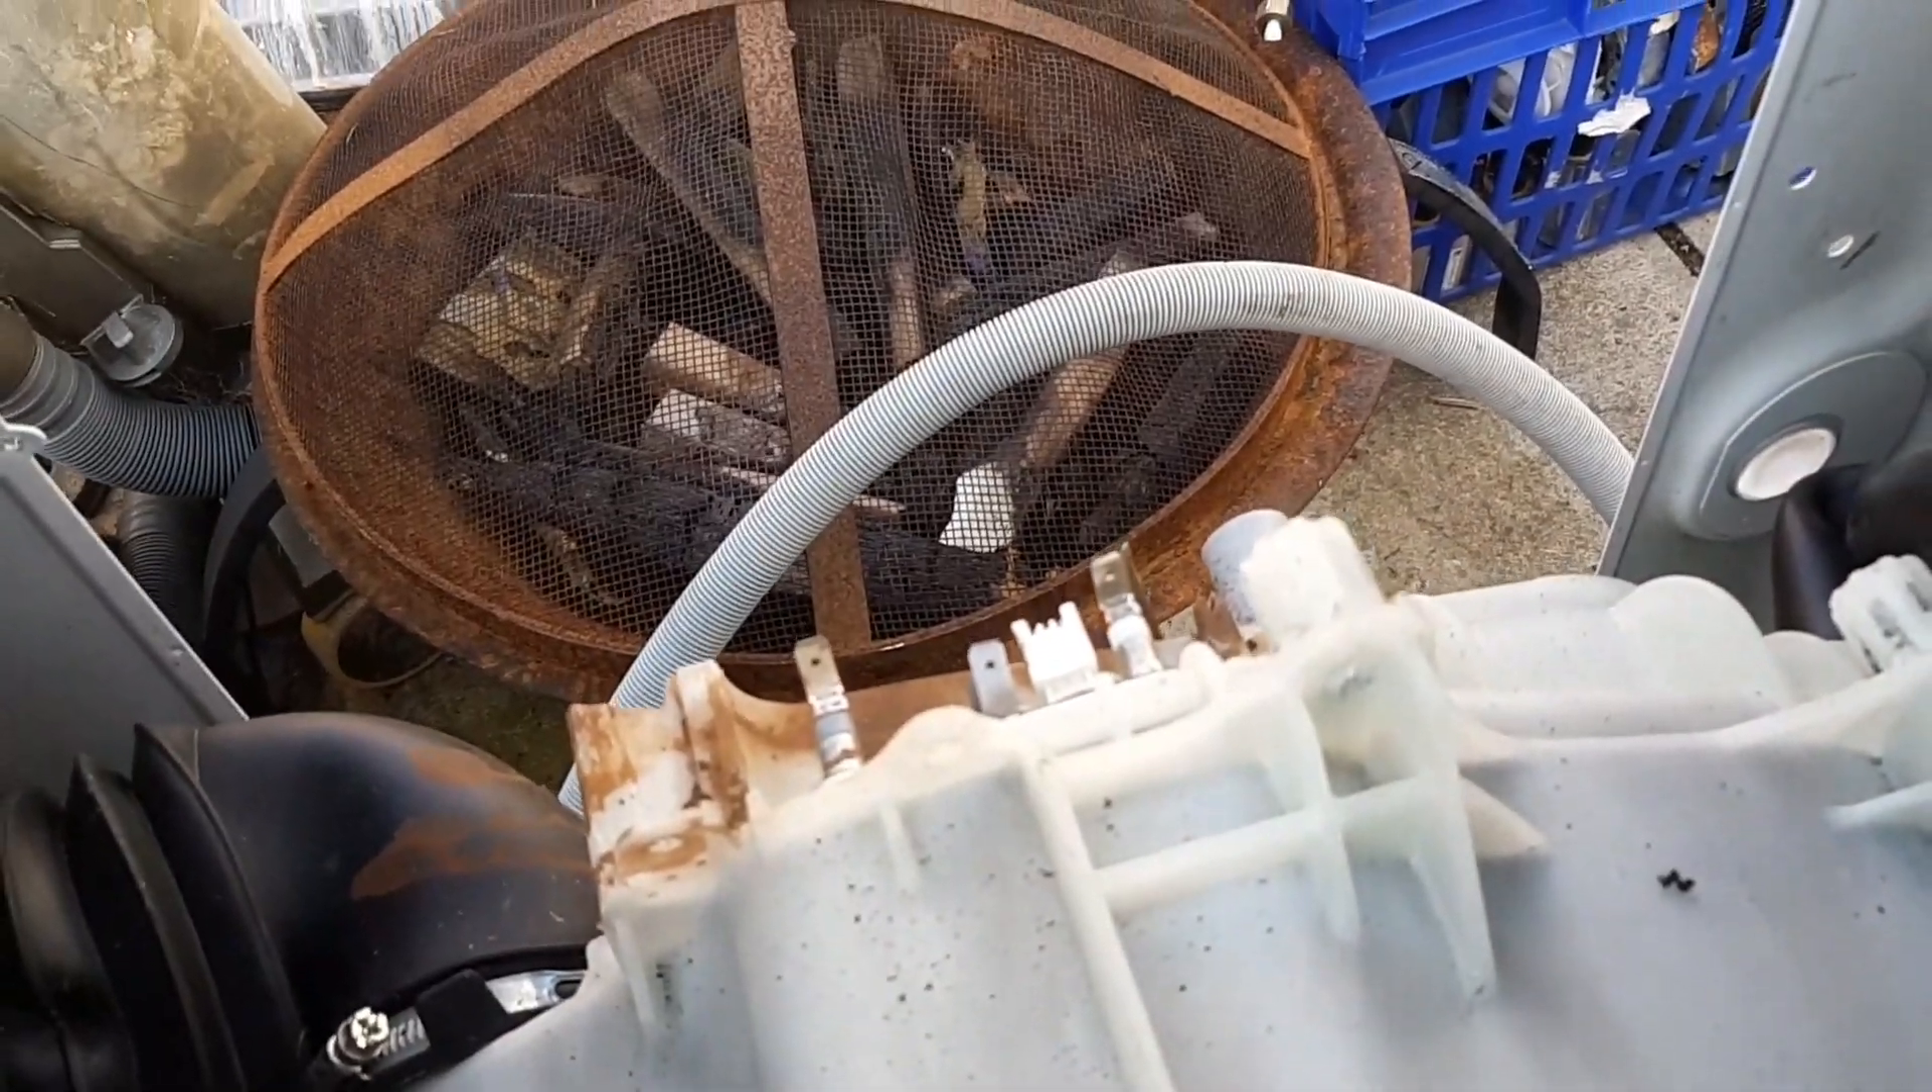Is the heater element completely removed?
No.